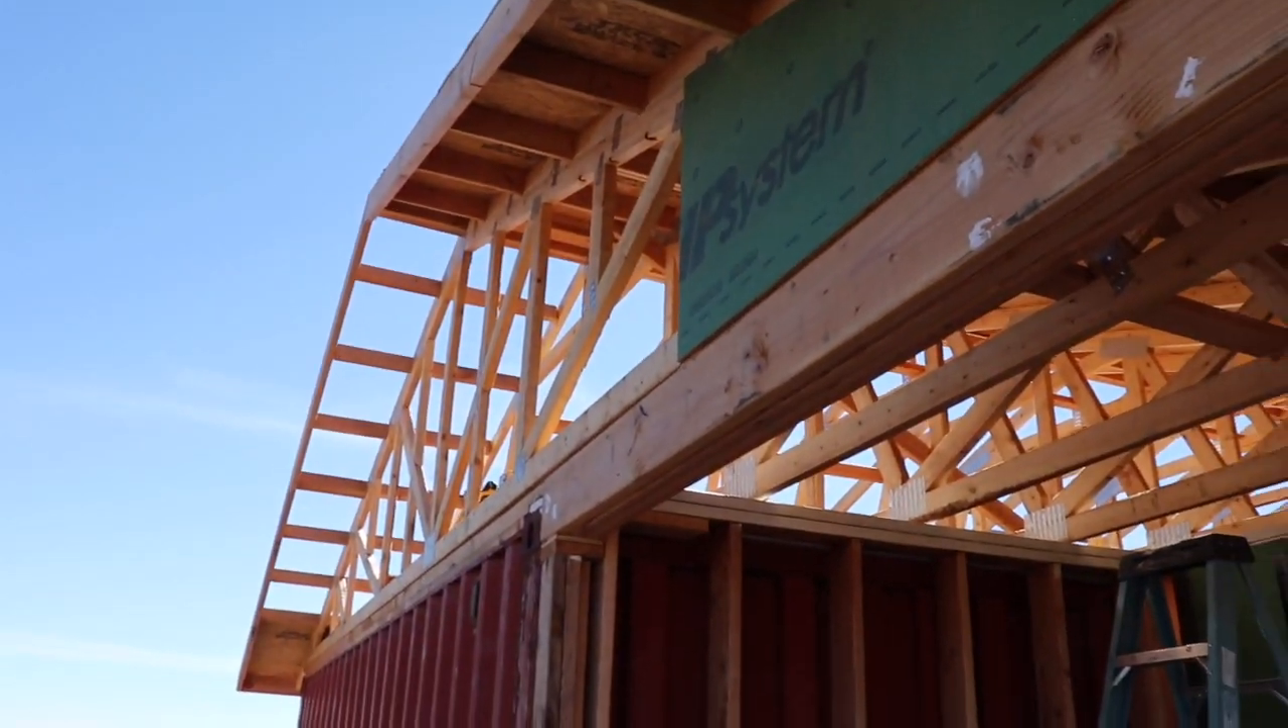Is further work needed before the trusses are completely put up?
No.